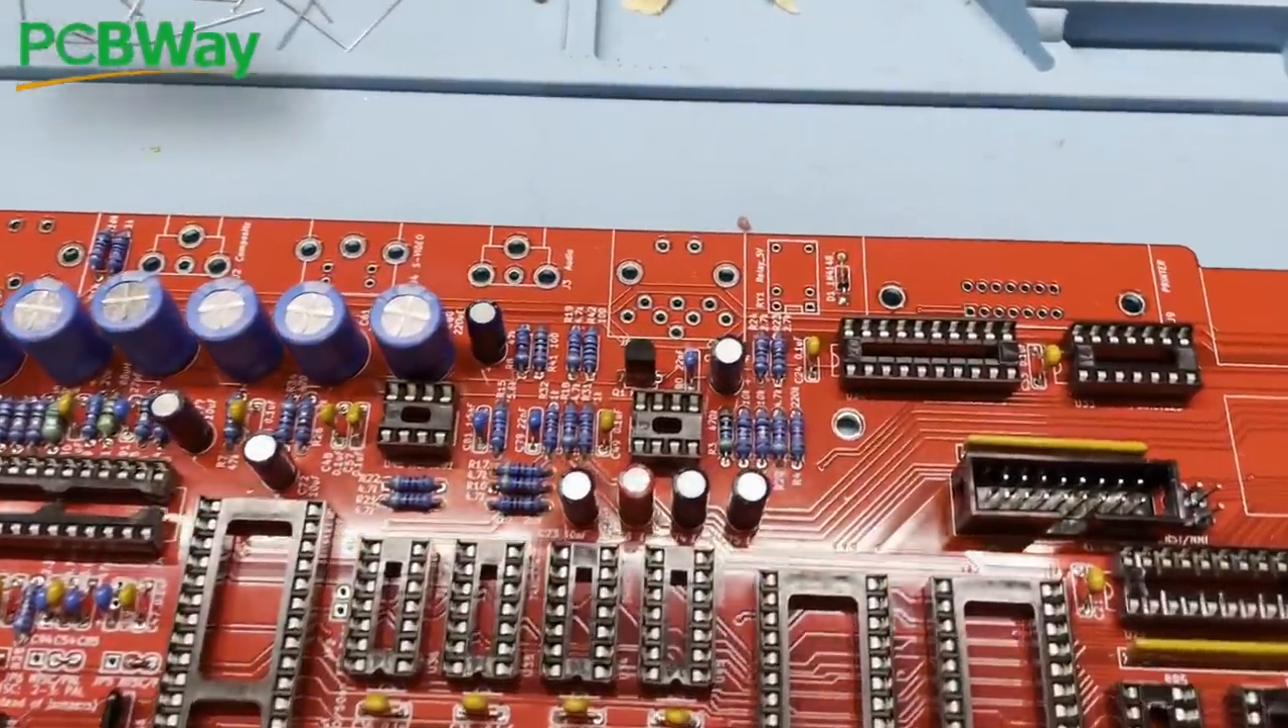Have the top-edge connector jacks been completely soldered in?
No.